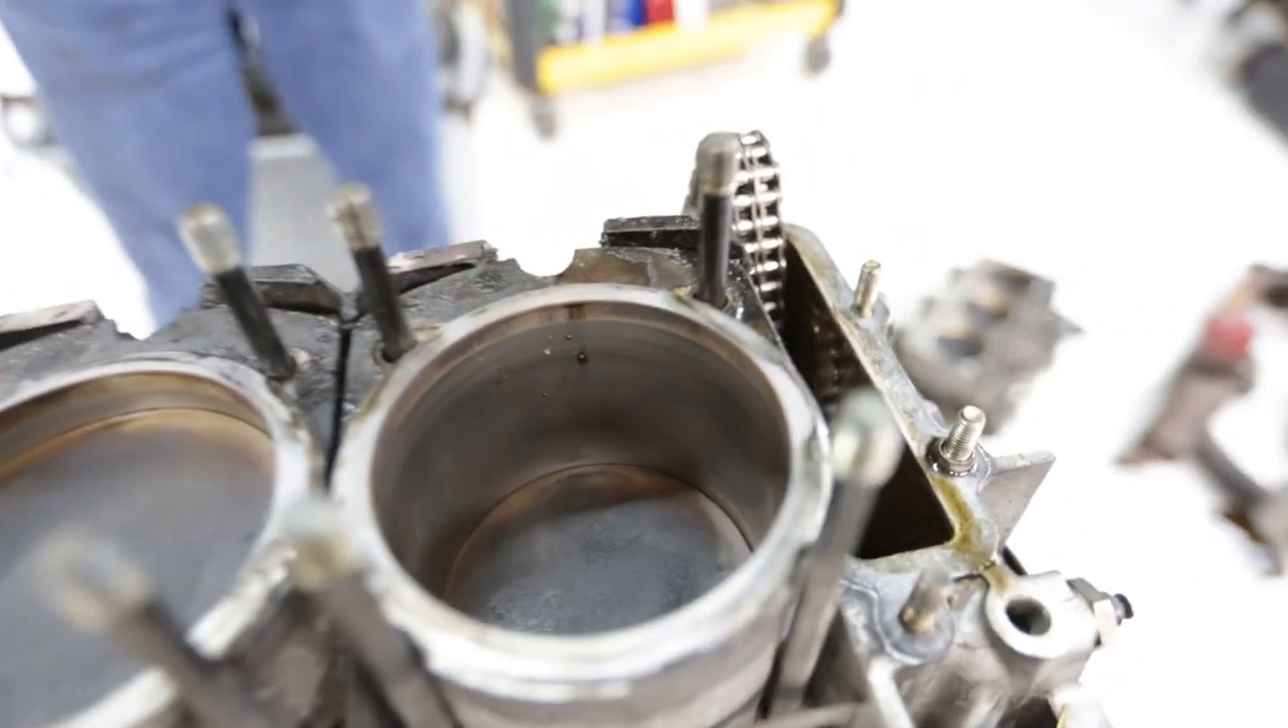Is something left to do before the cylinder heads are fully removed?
No.